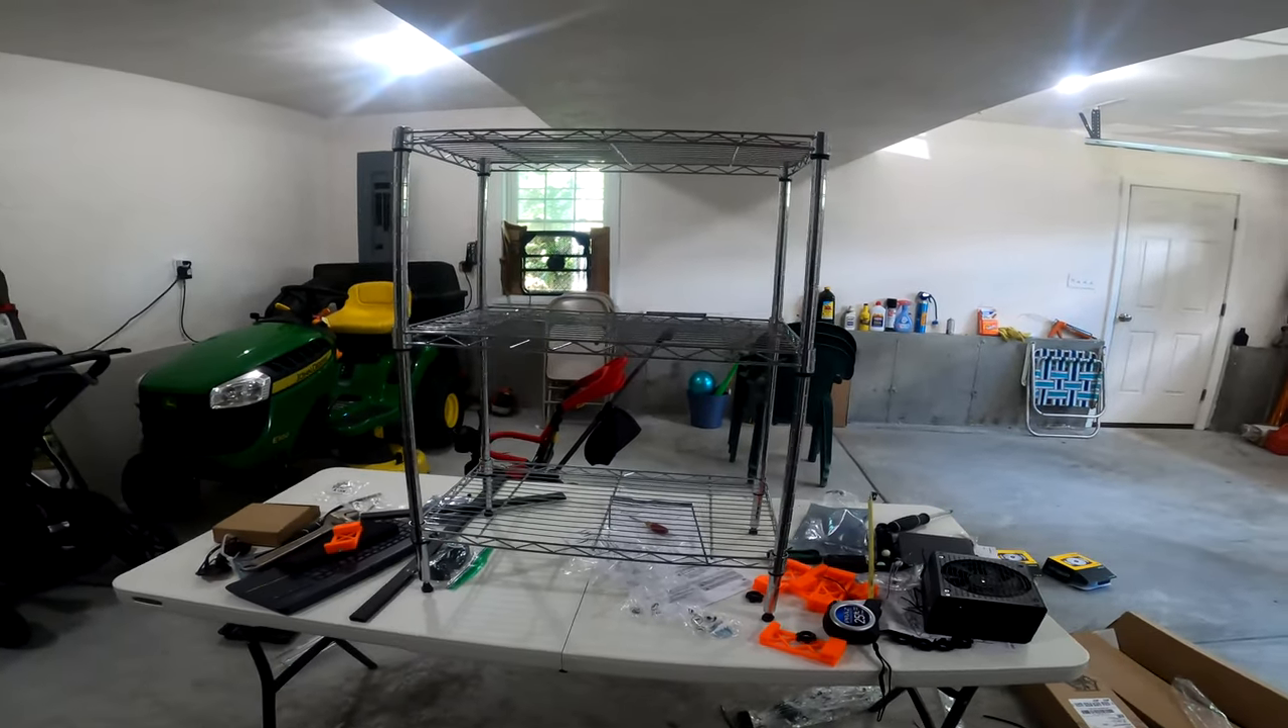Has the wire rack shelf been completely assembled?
Yes.